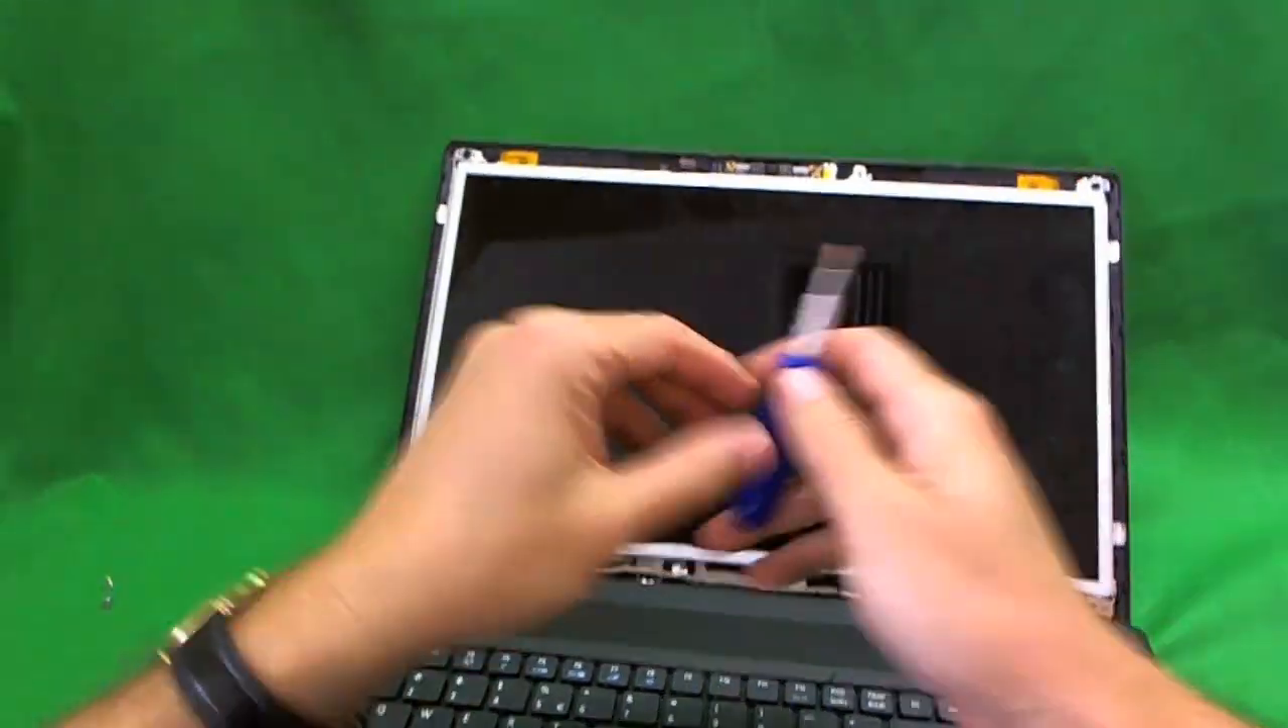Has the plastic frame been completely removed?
Yes.